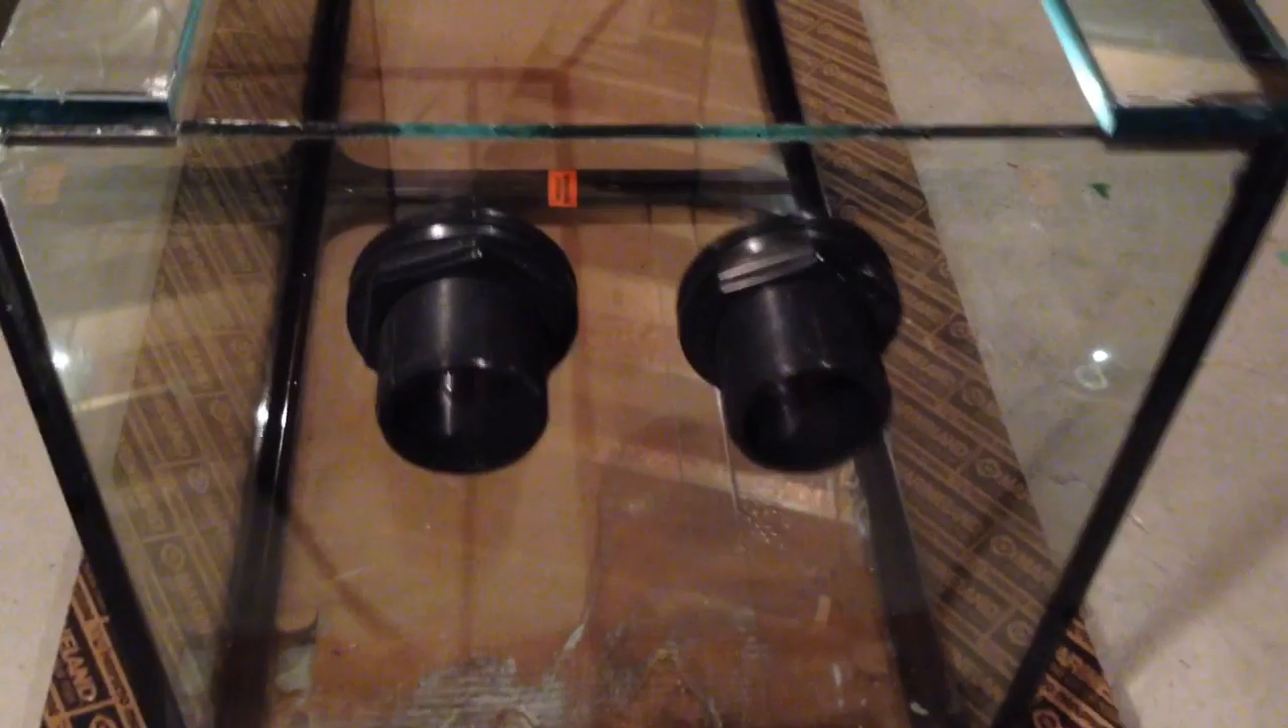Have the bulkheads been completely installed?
Yes.